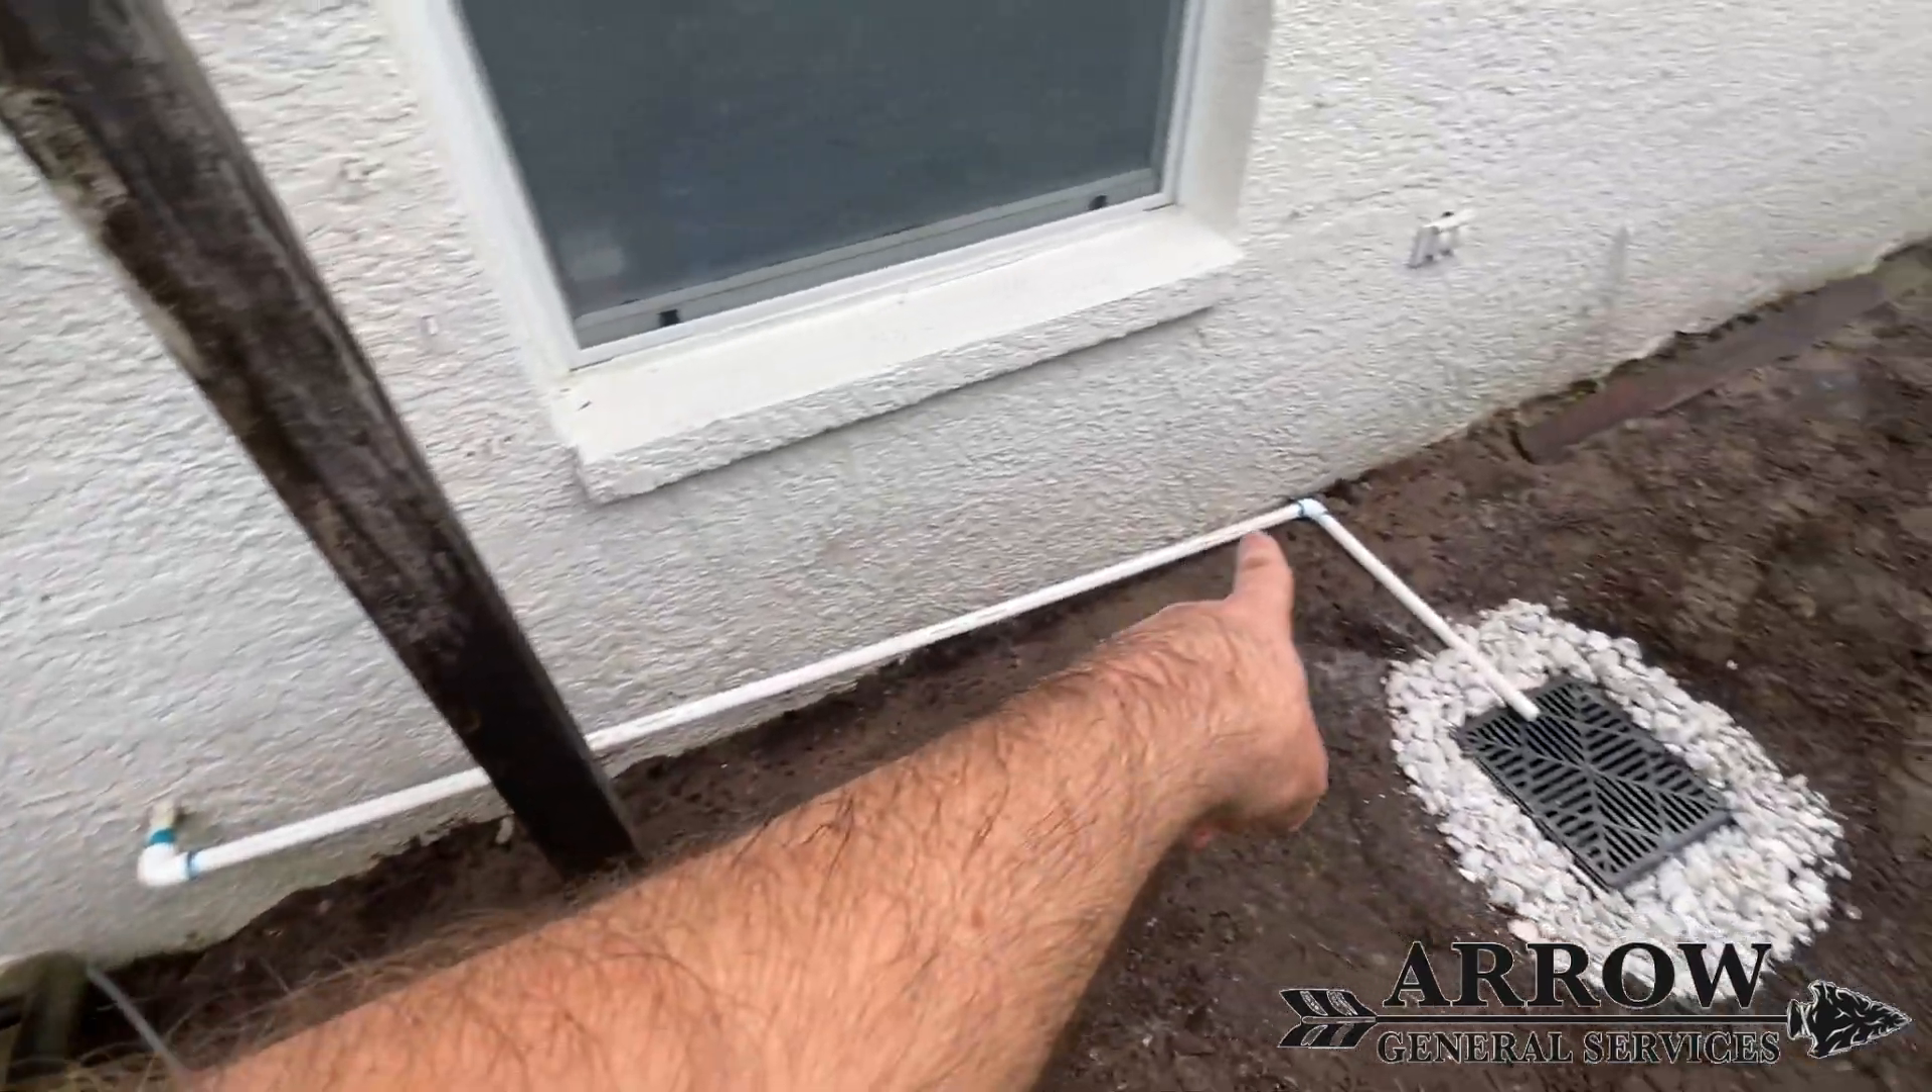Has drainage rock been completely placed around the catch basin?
Yes.